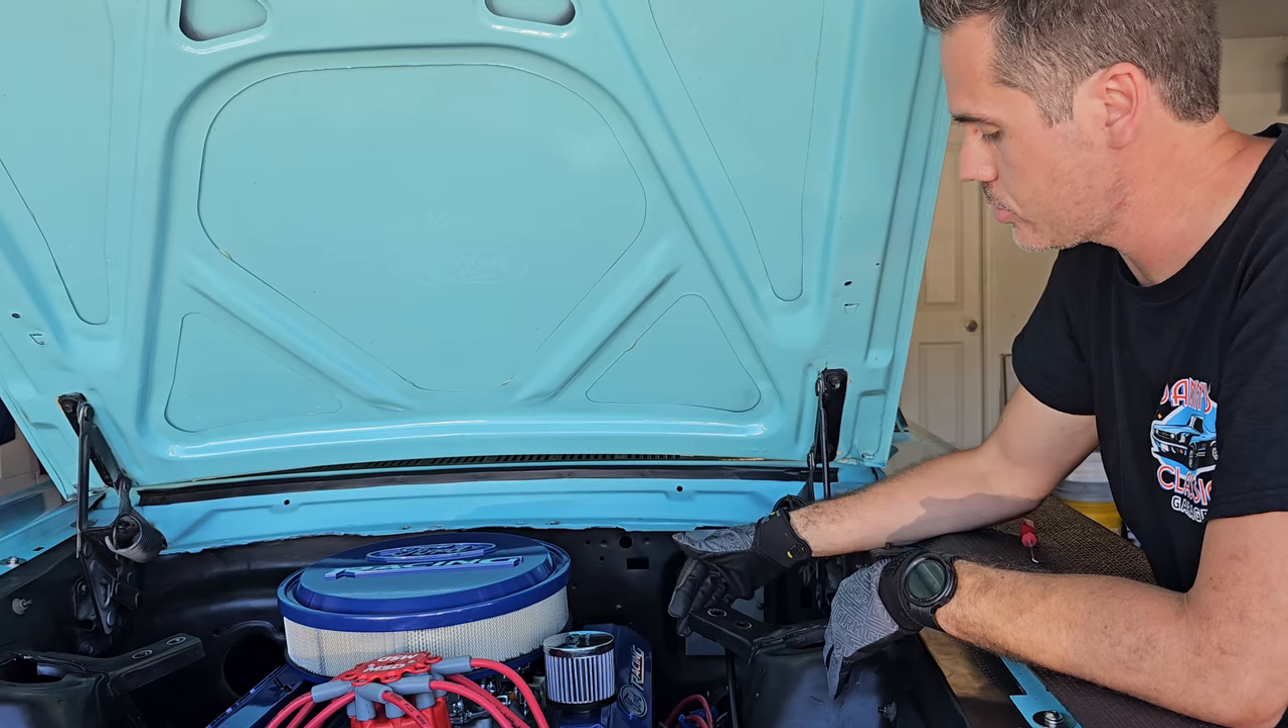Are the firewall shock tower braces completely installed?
No.